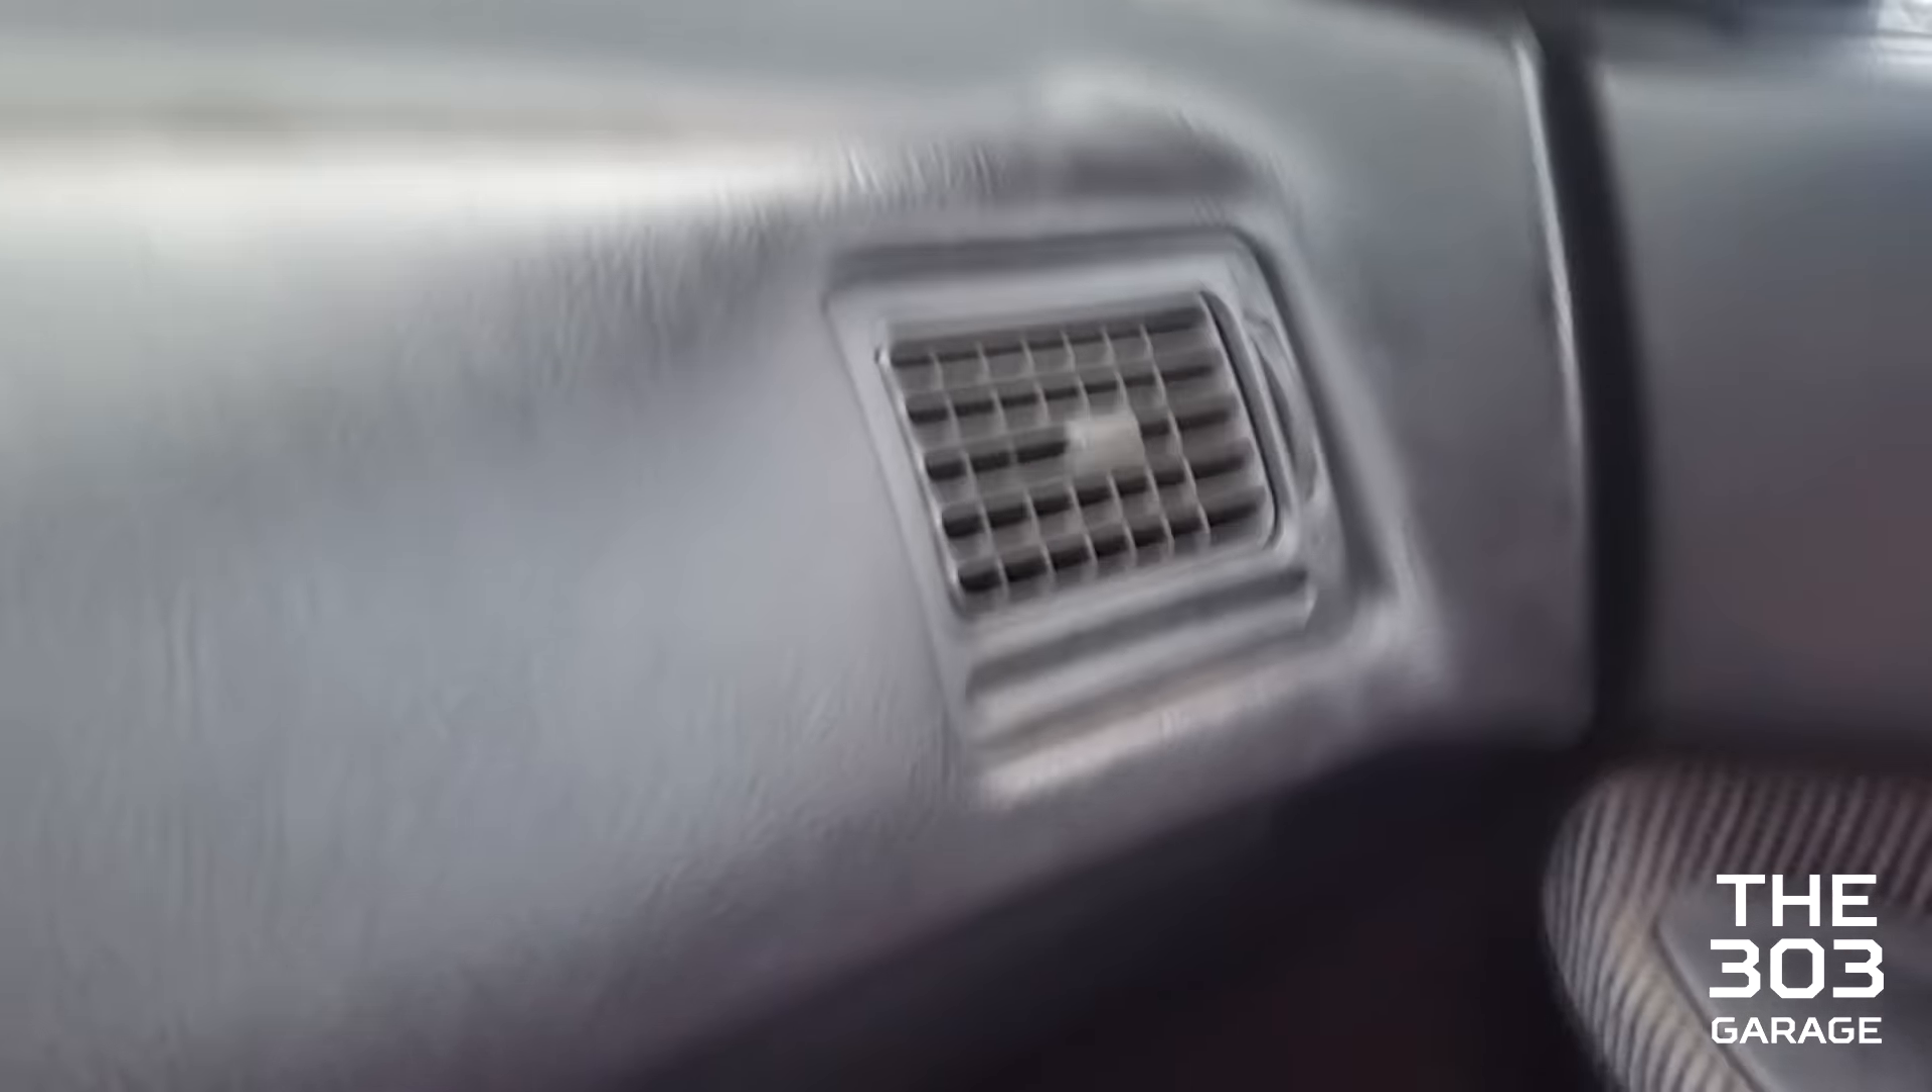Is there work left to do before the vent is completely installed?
No.